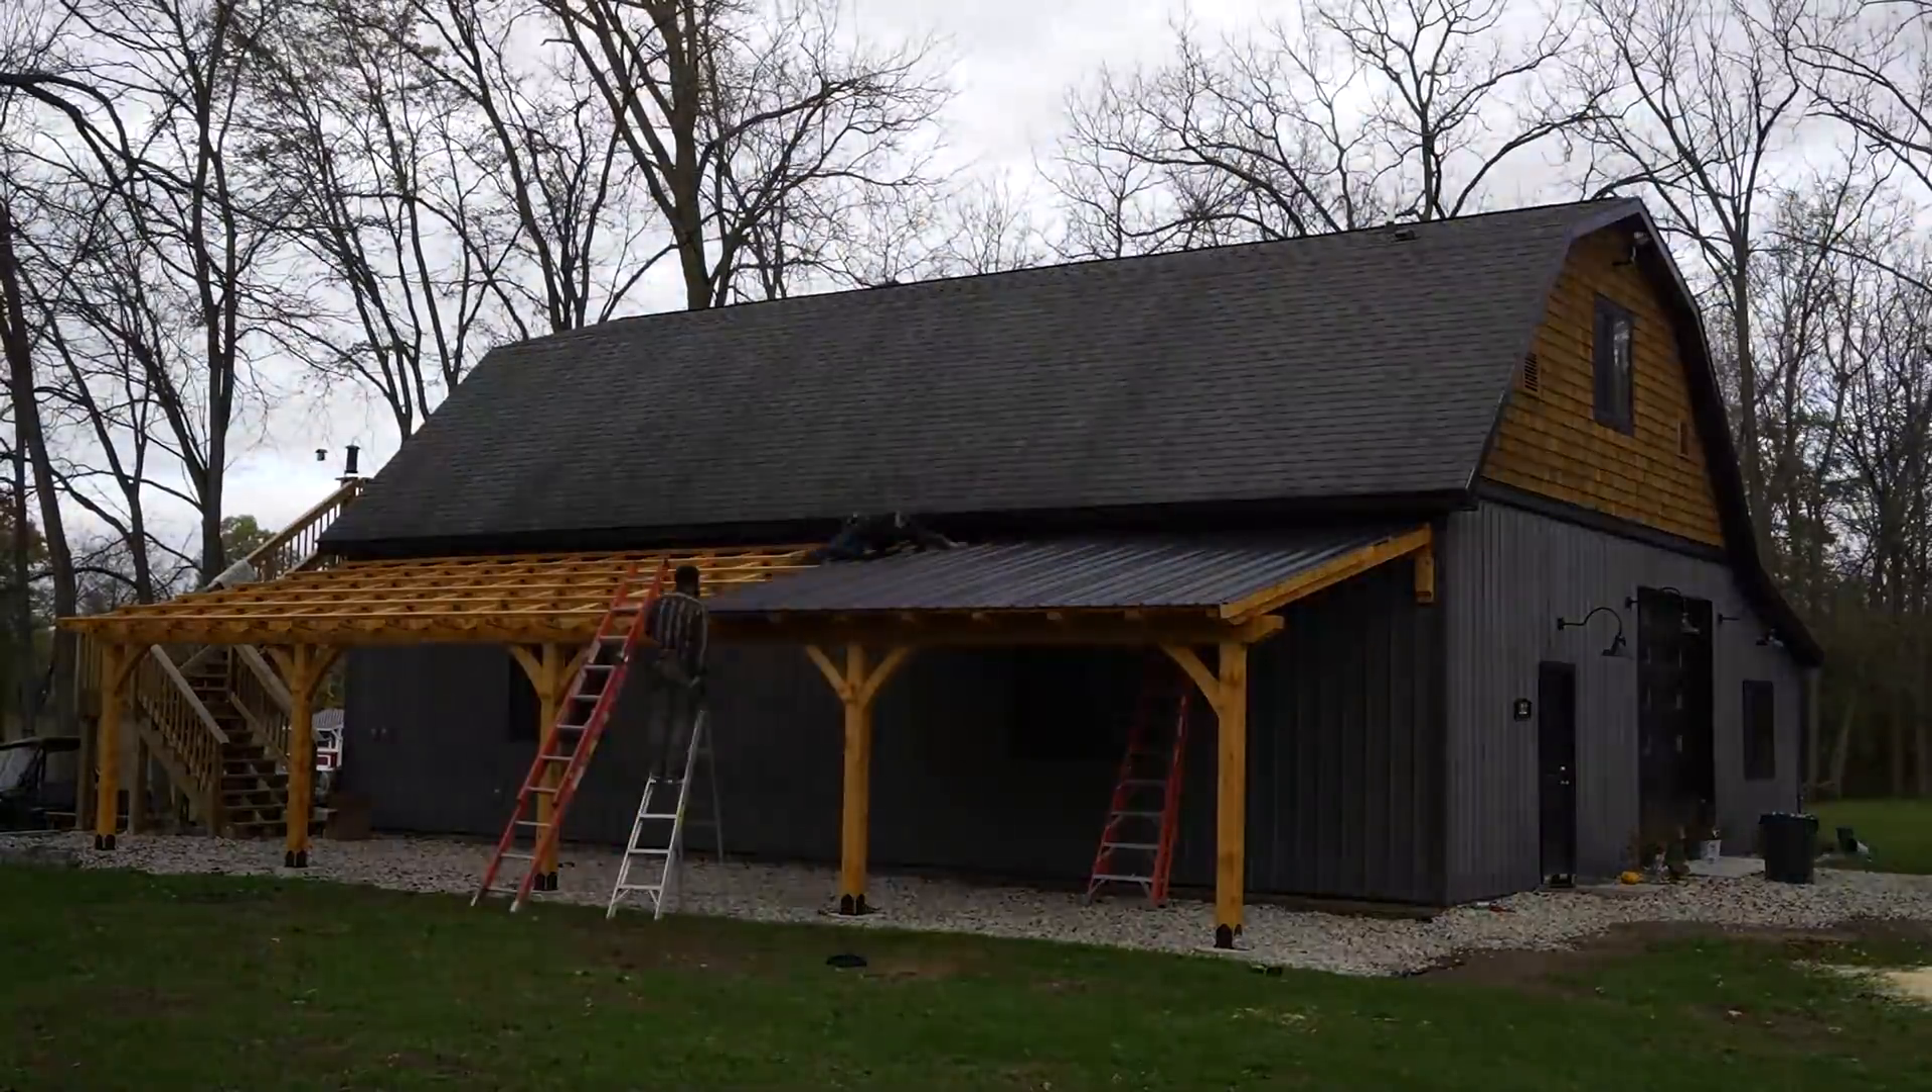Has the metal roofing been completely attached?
No.